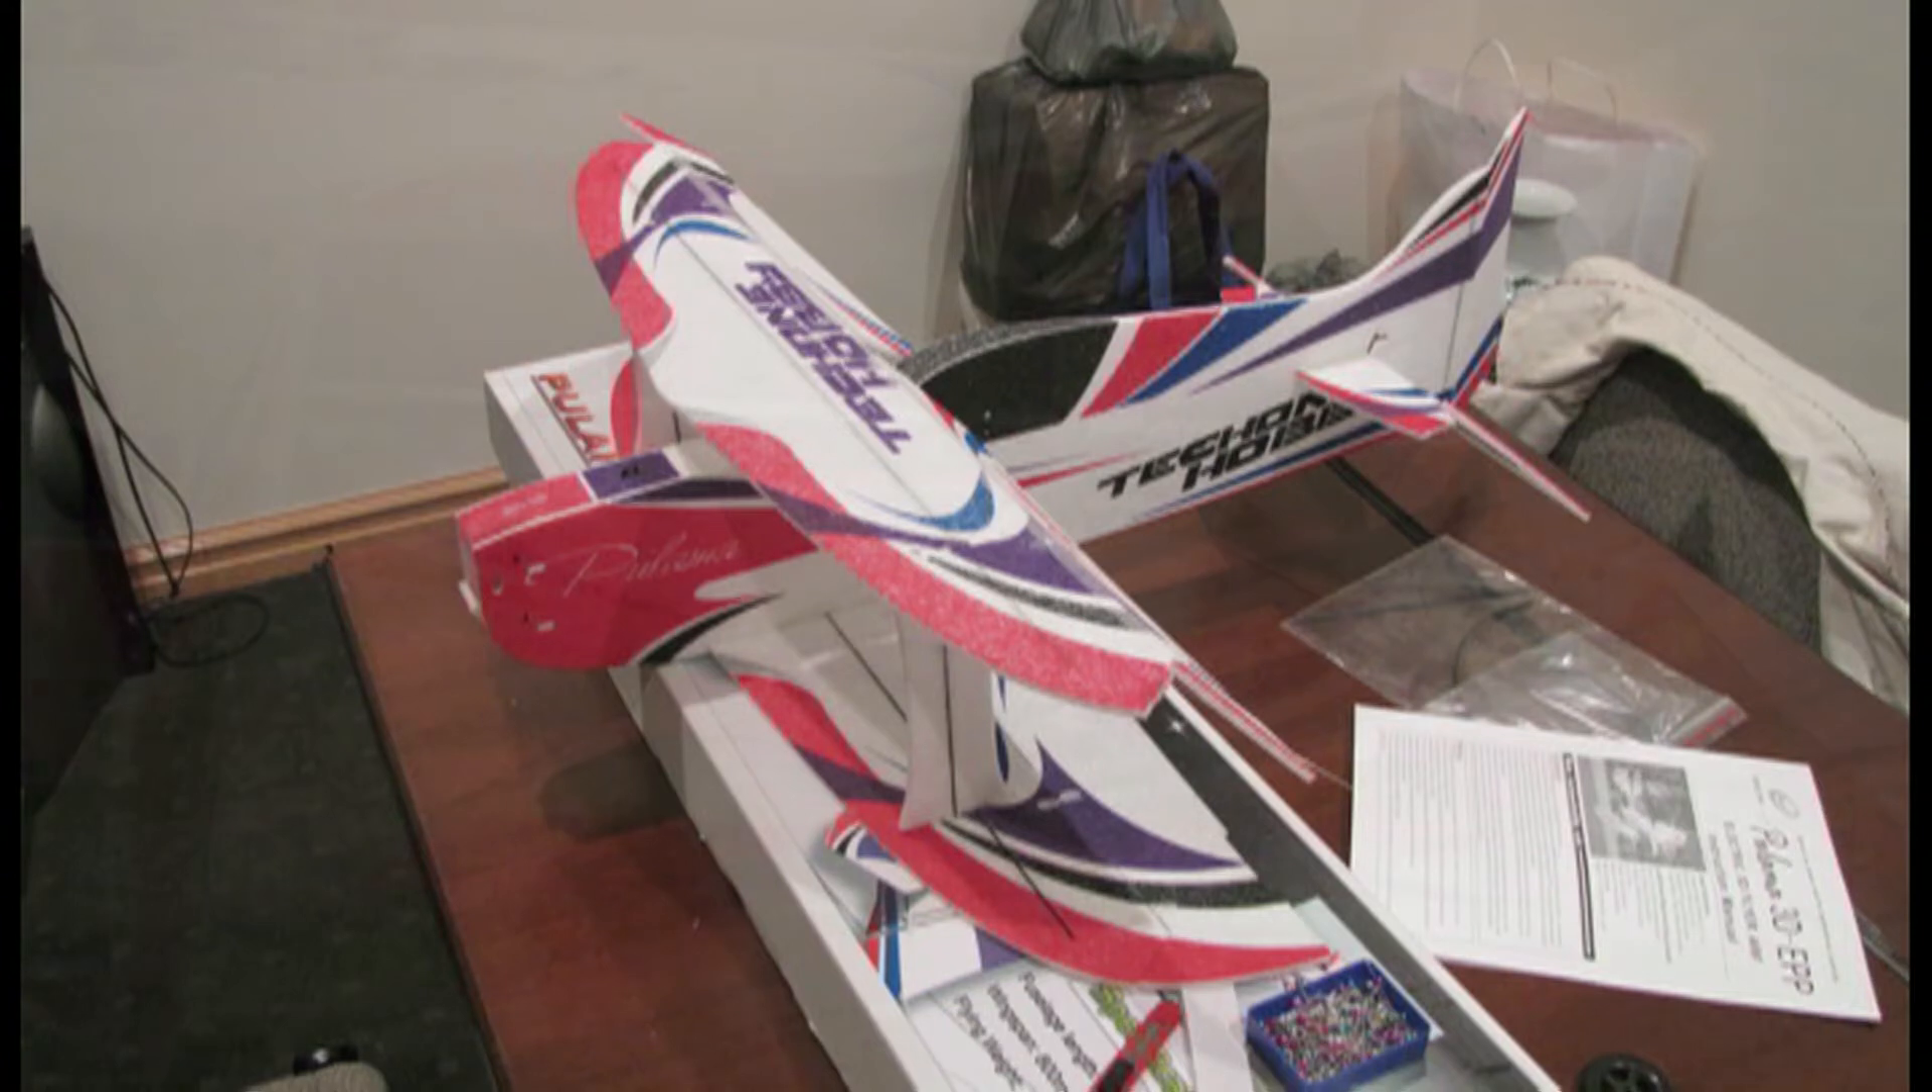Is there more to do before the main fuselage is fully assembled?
No.